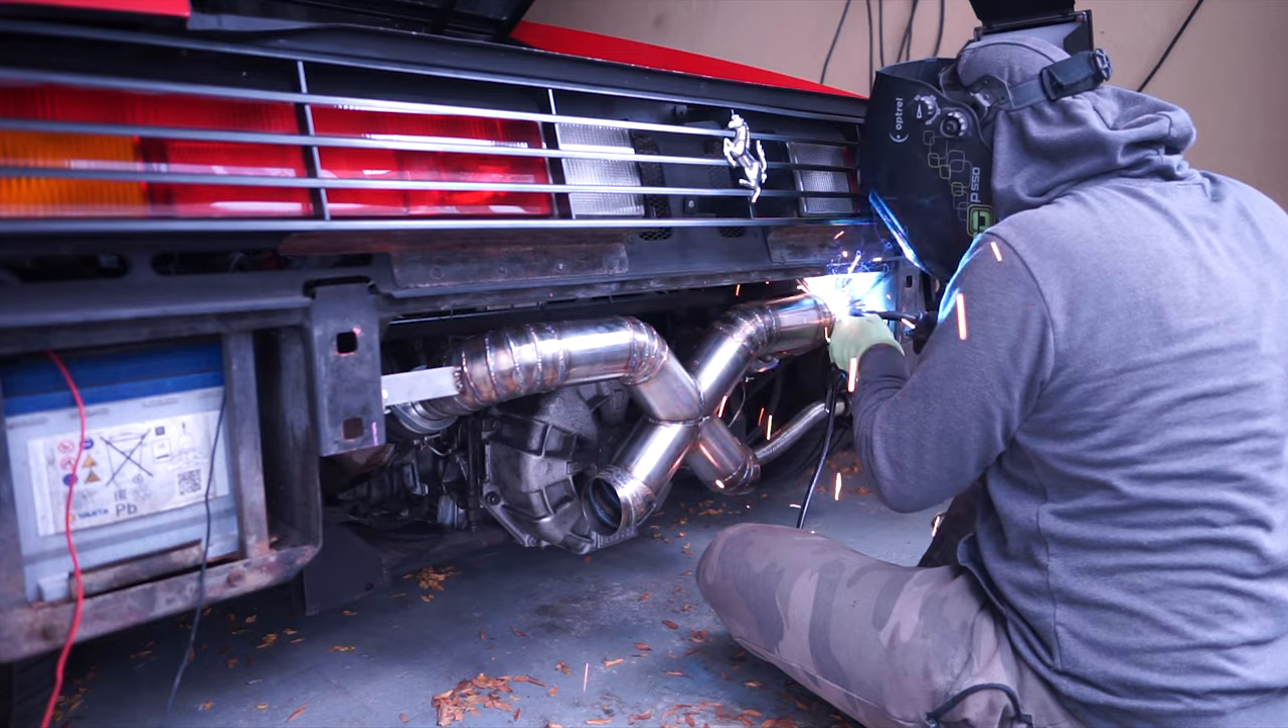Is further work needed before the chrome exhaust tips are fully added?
Yes.